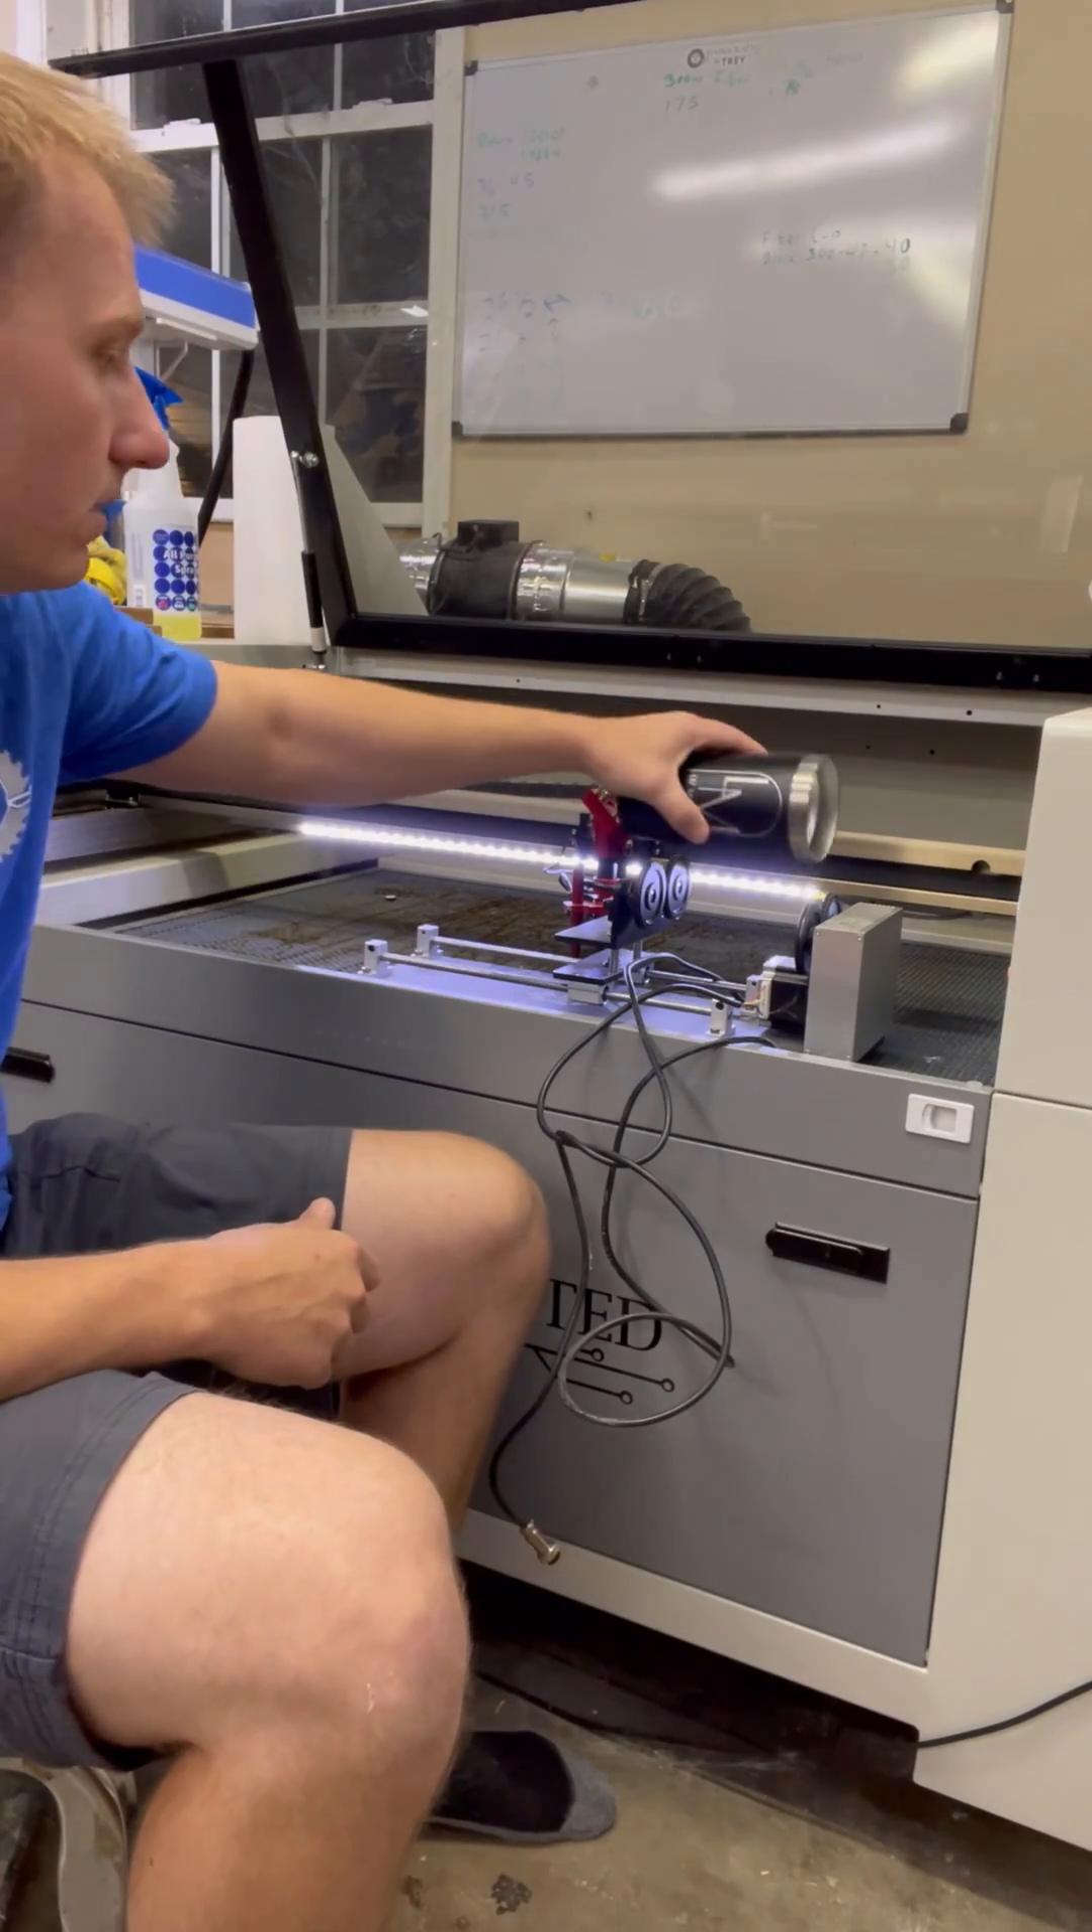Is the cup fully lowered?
No.